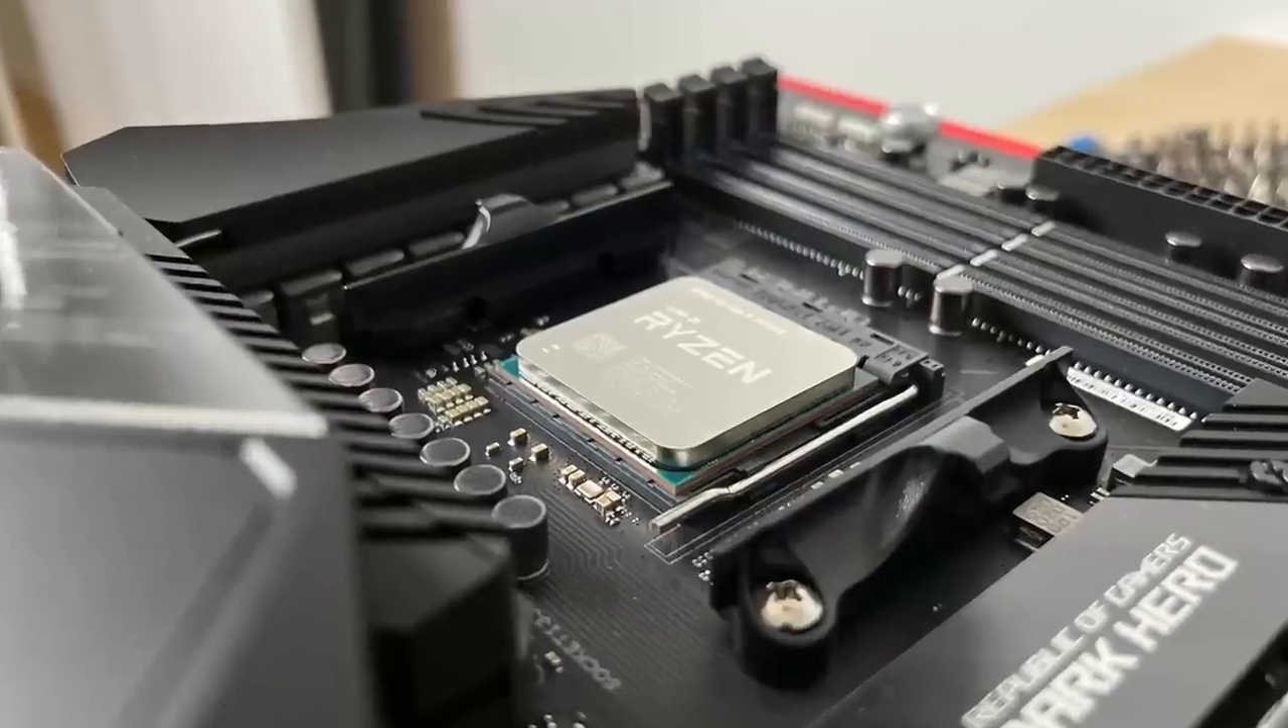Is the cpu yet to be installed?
No.